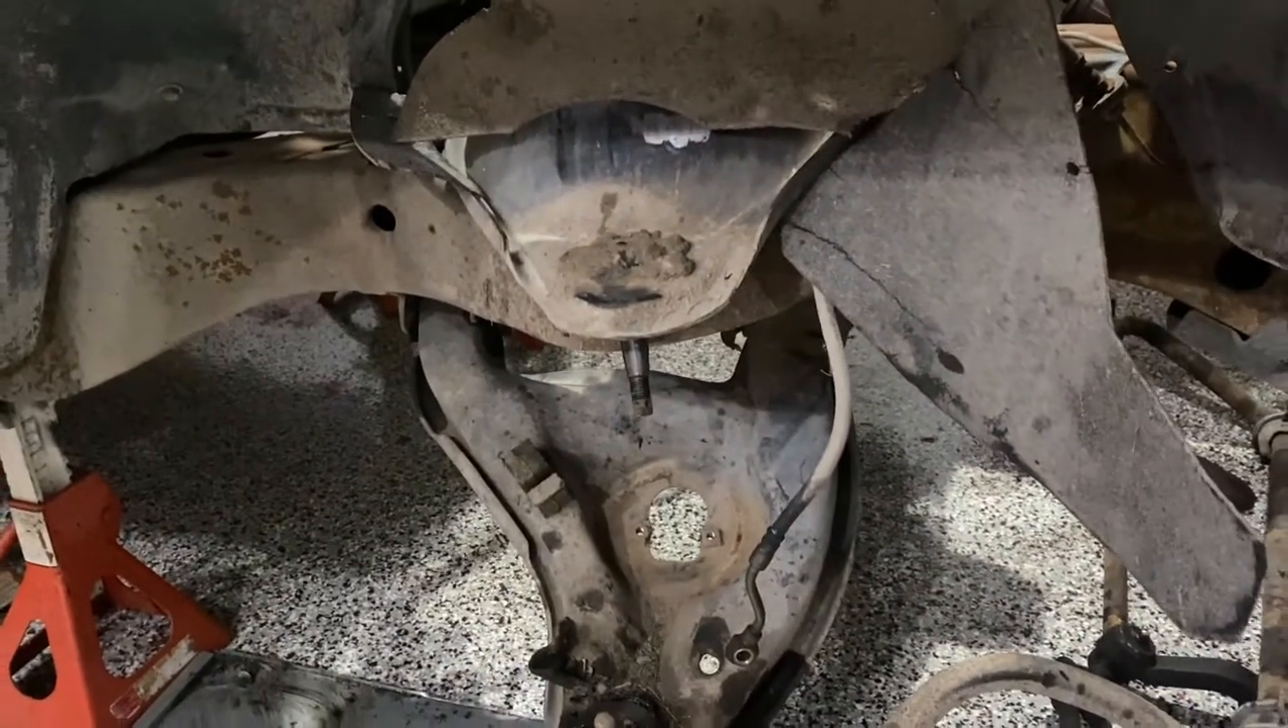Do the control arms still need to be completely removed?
Yes.